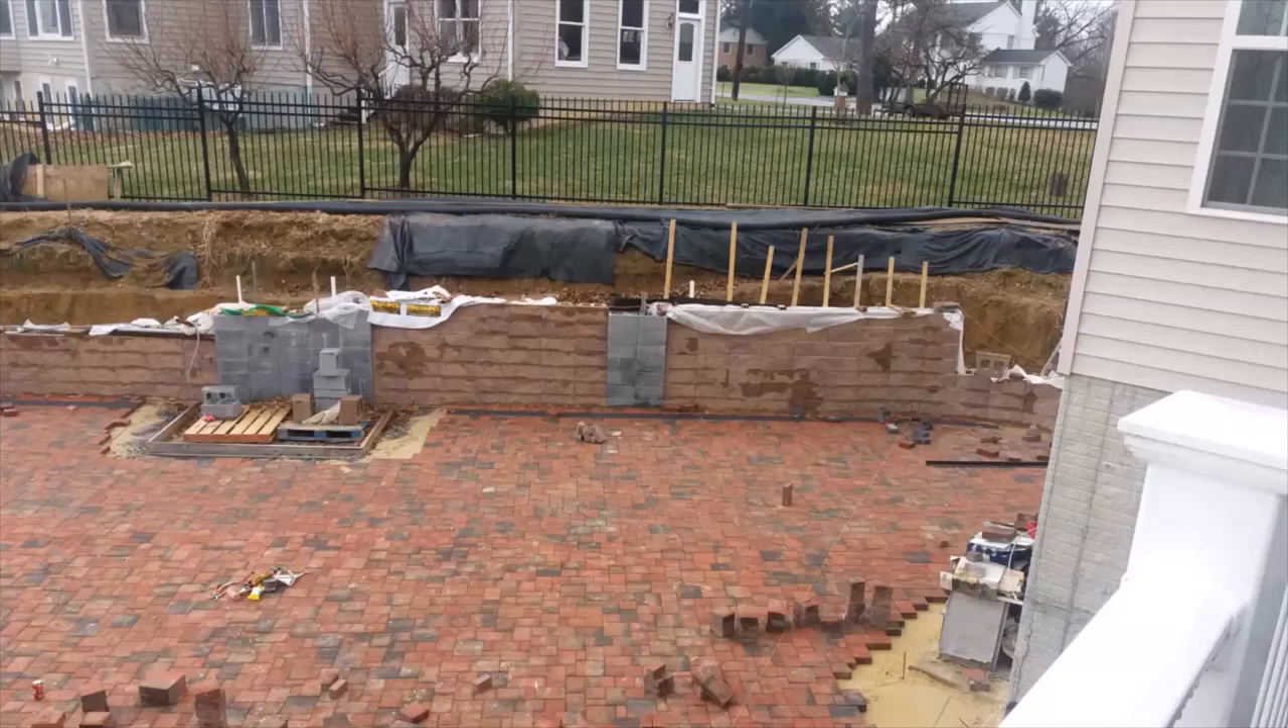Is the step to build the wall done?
No.